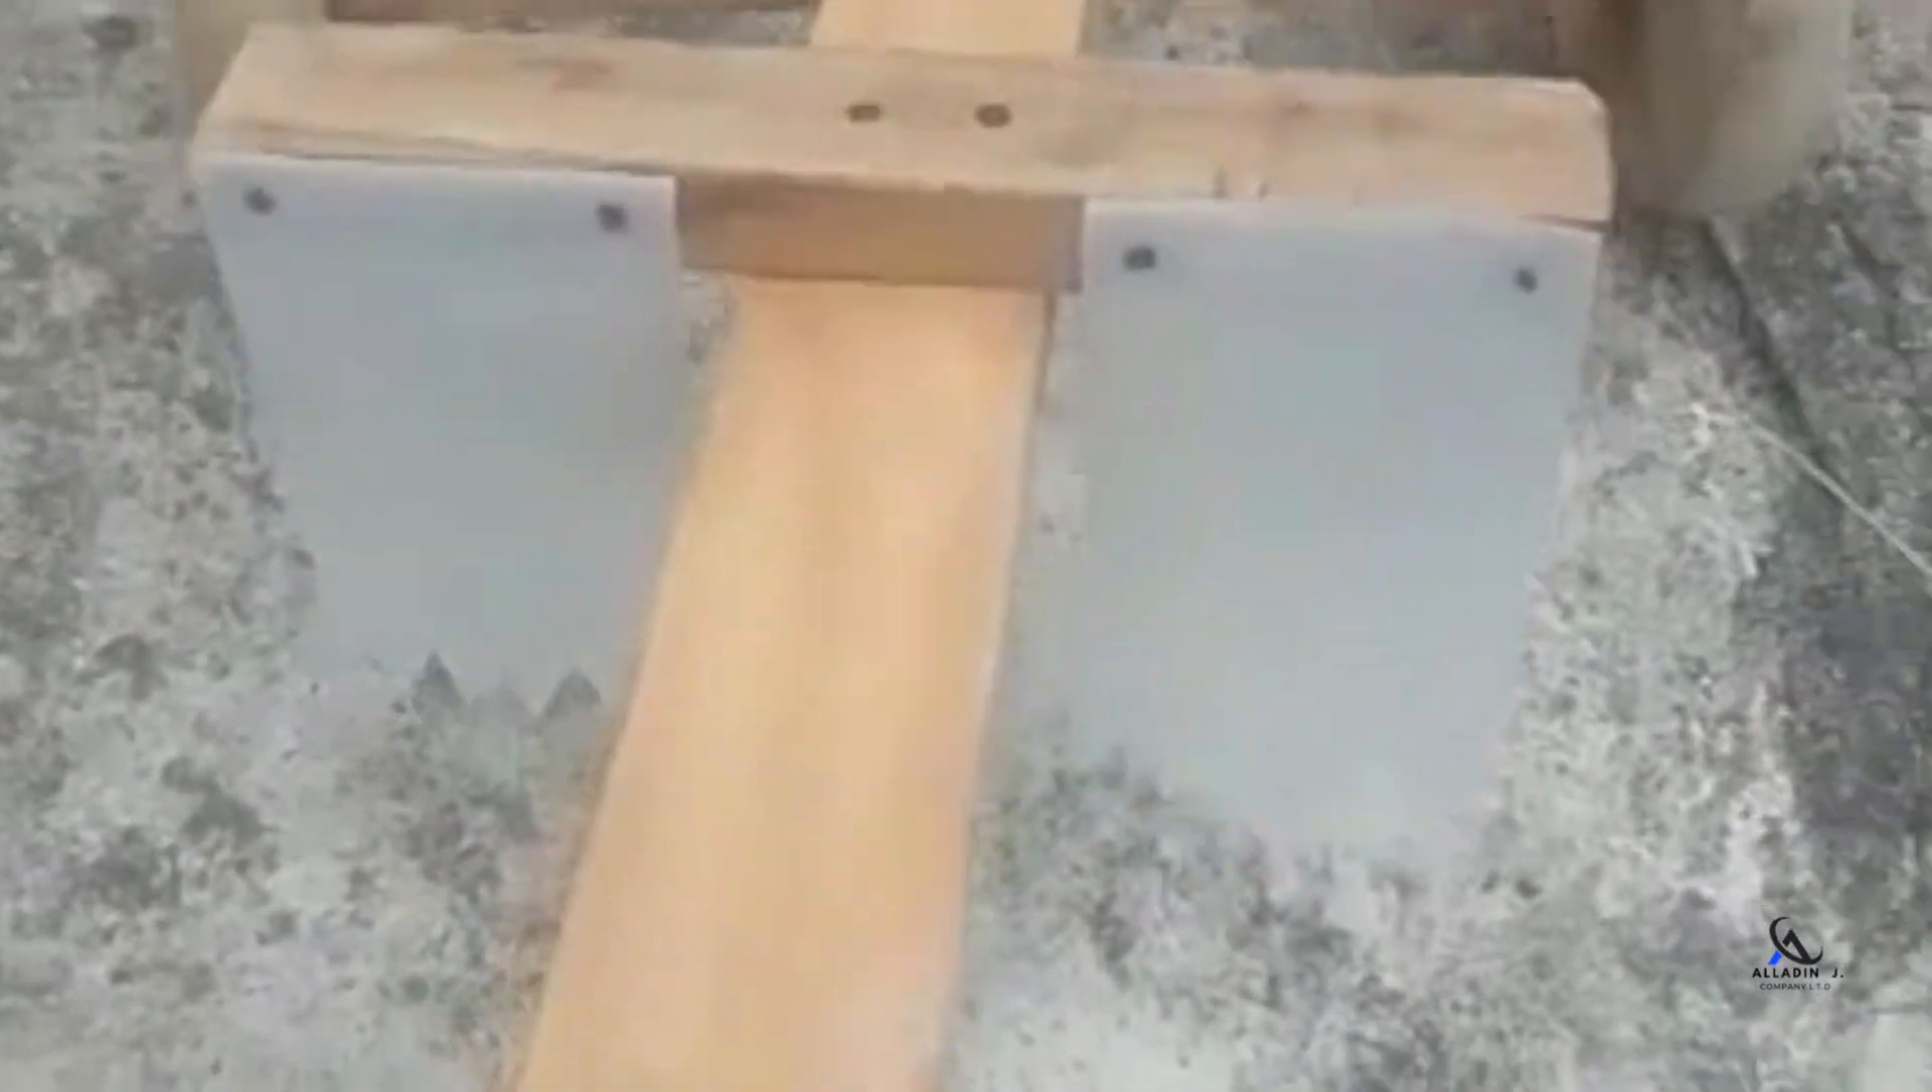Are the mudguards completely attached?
Yes.